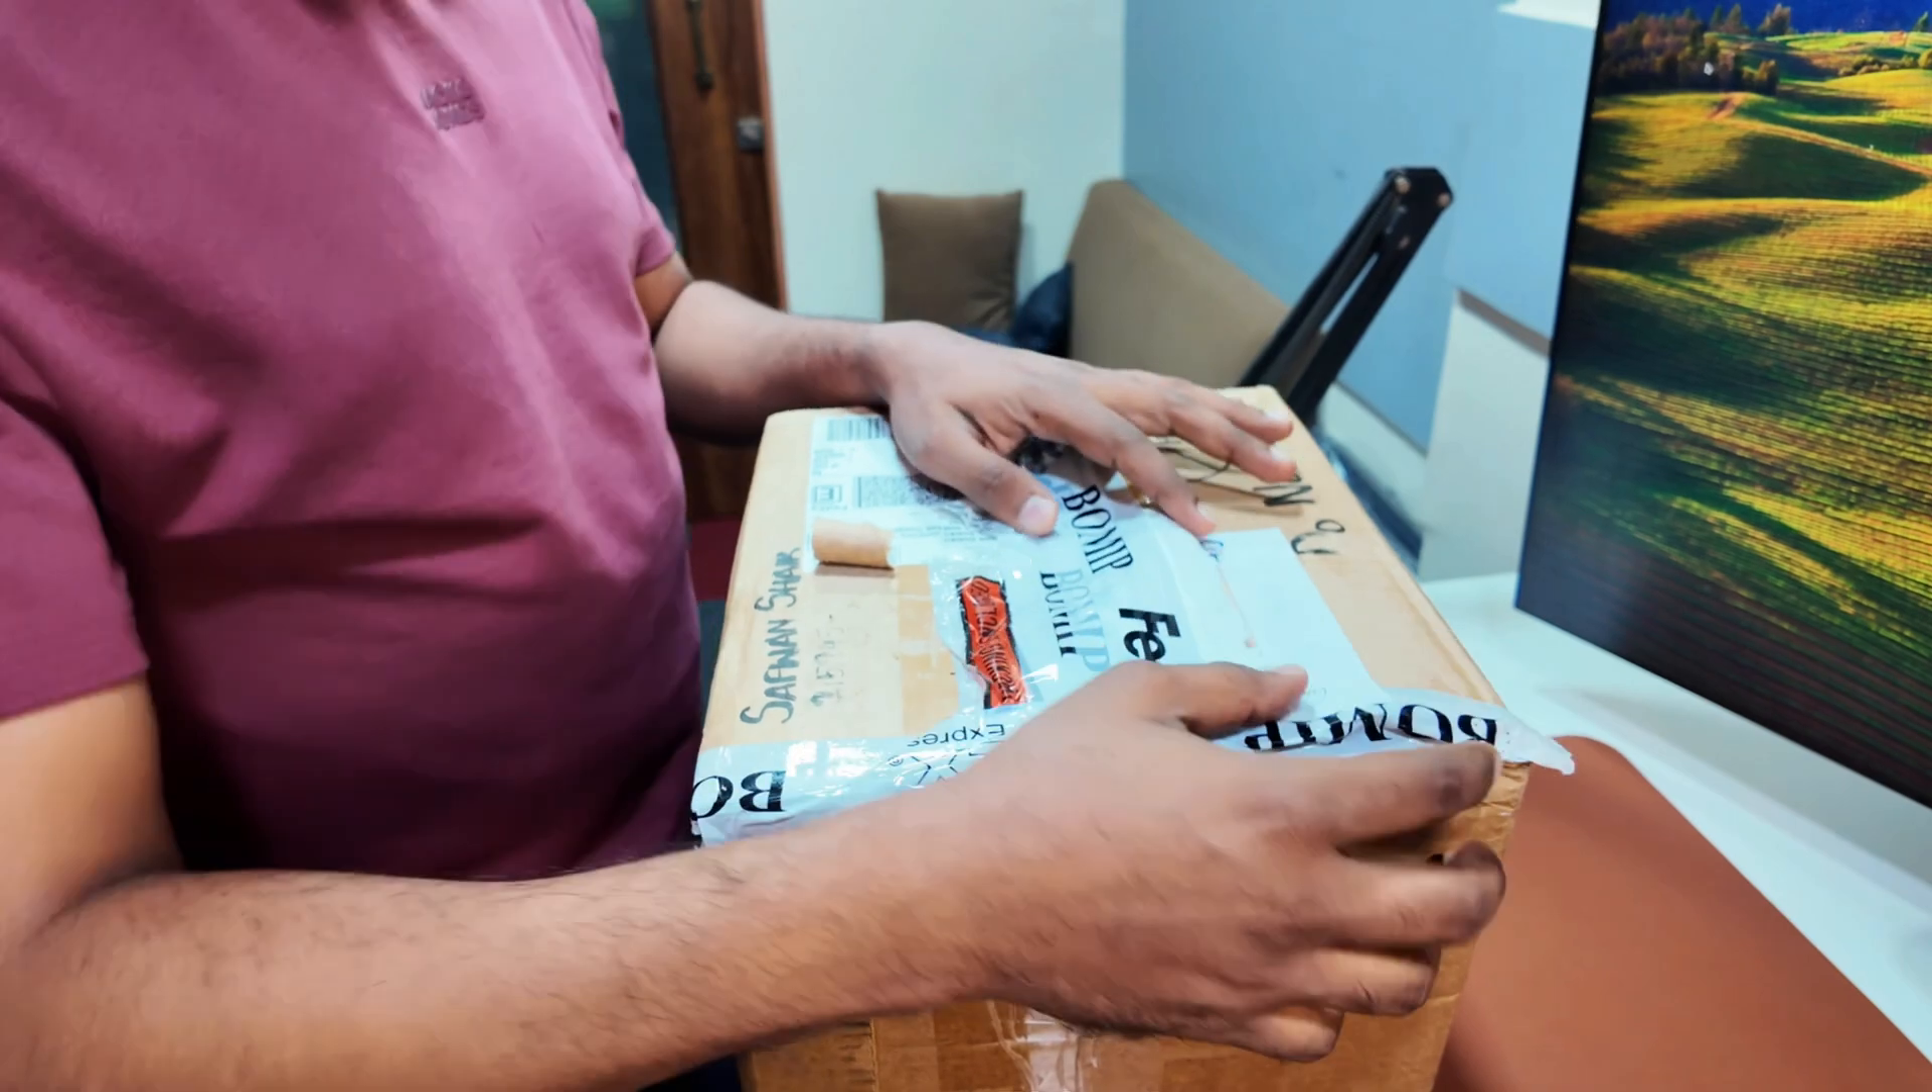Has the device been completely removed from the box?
No.